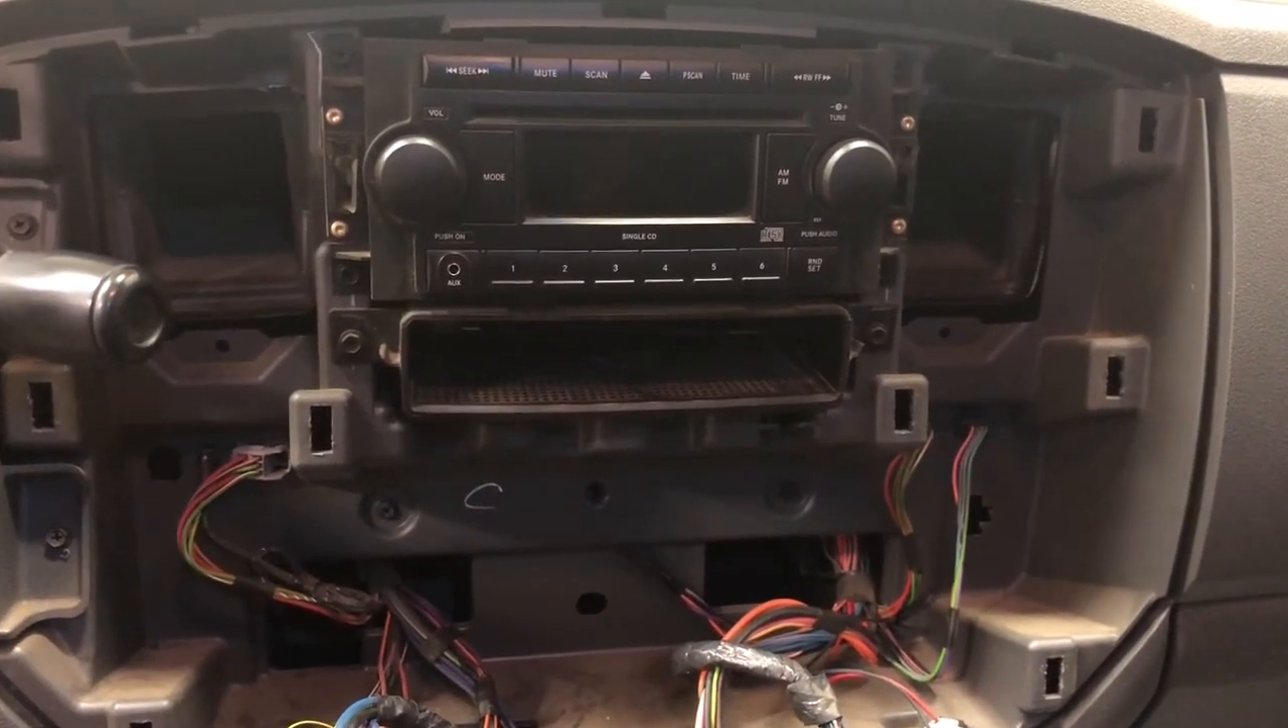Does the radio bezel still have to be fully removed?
No.